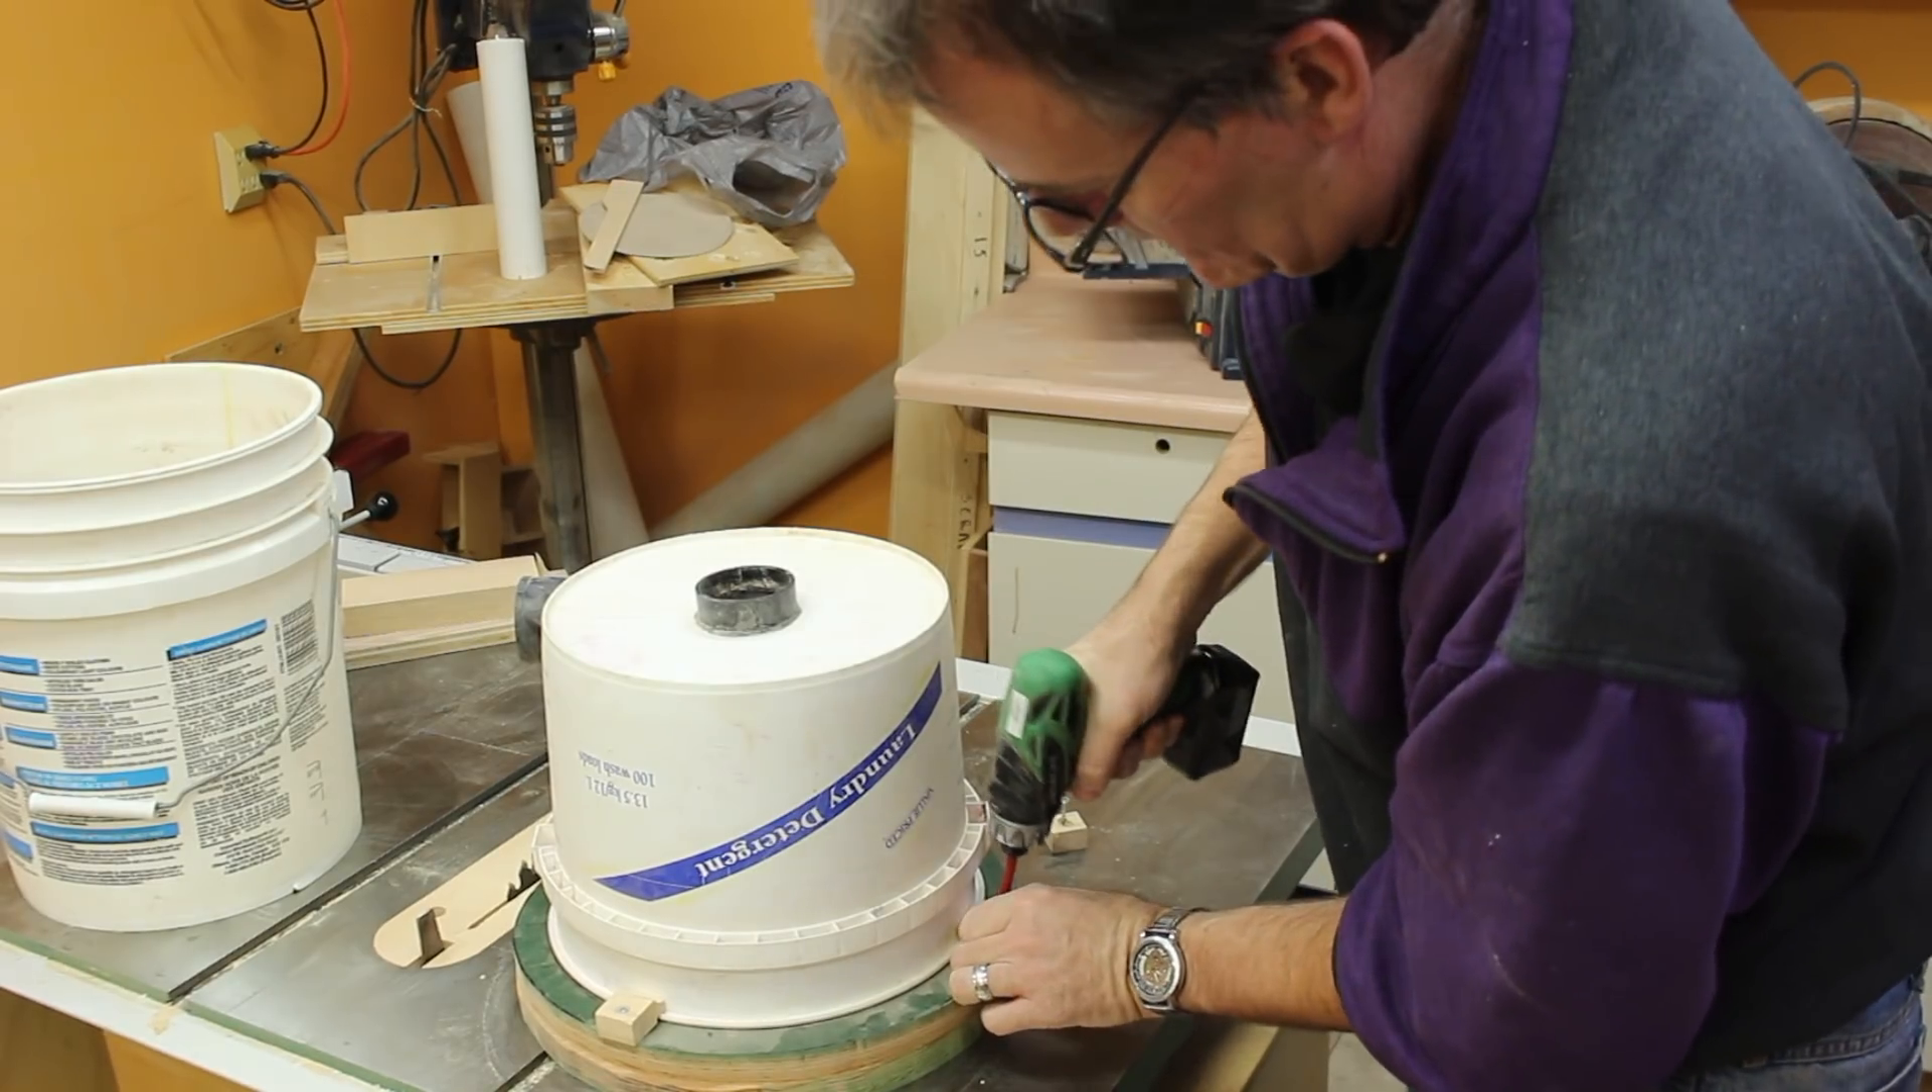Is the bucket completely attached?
No.